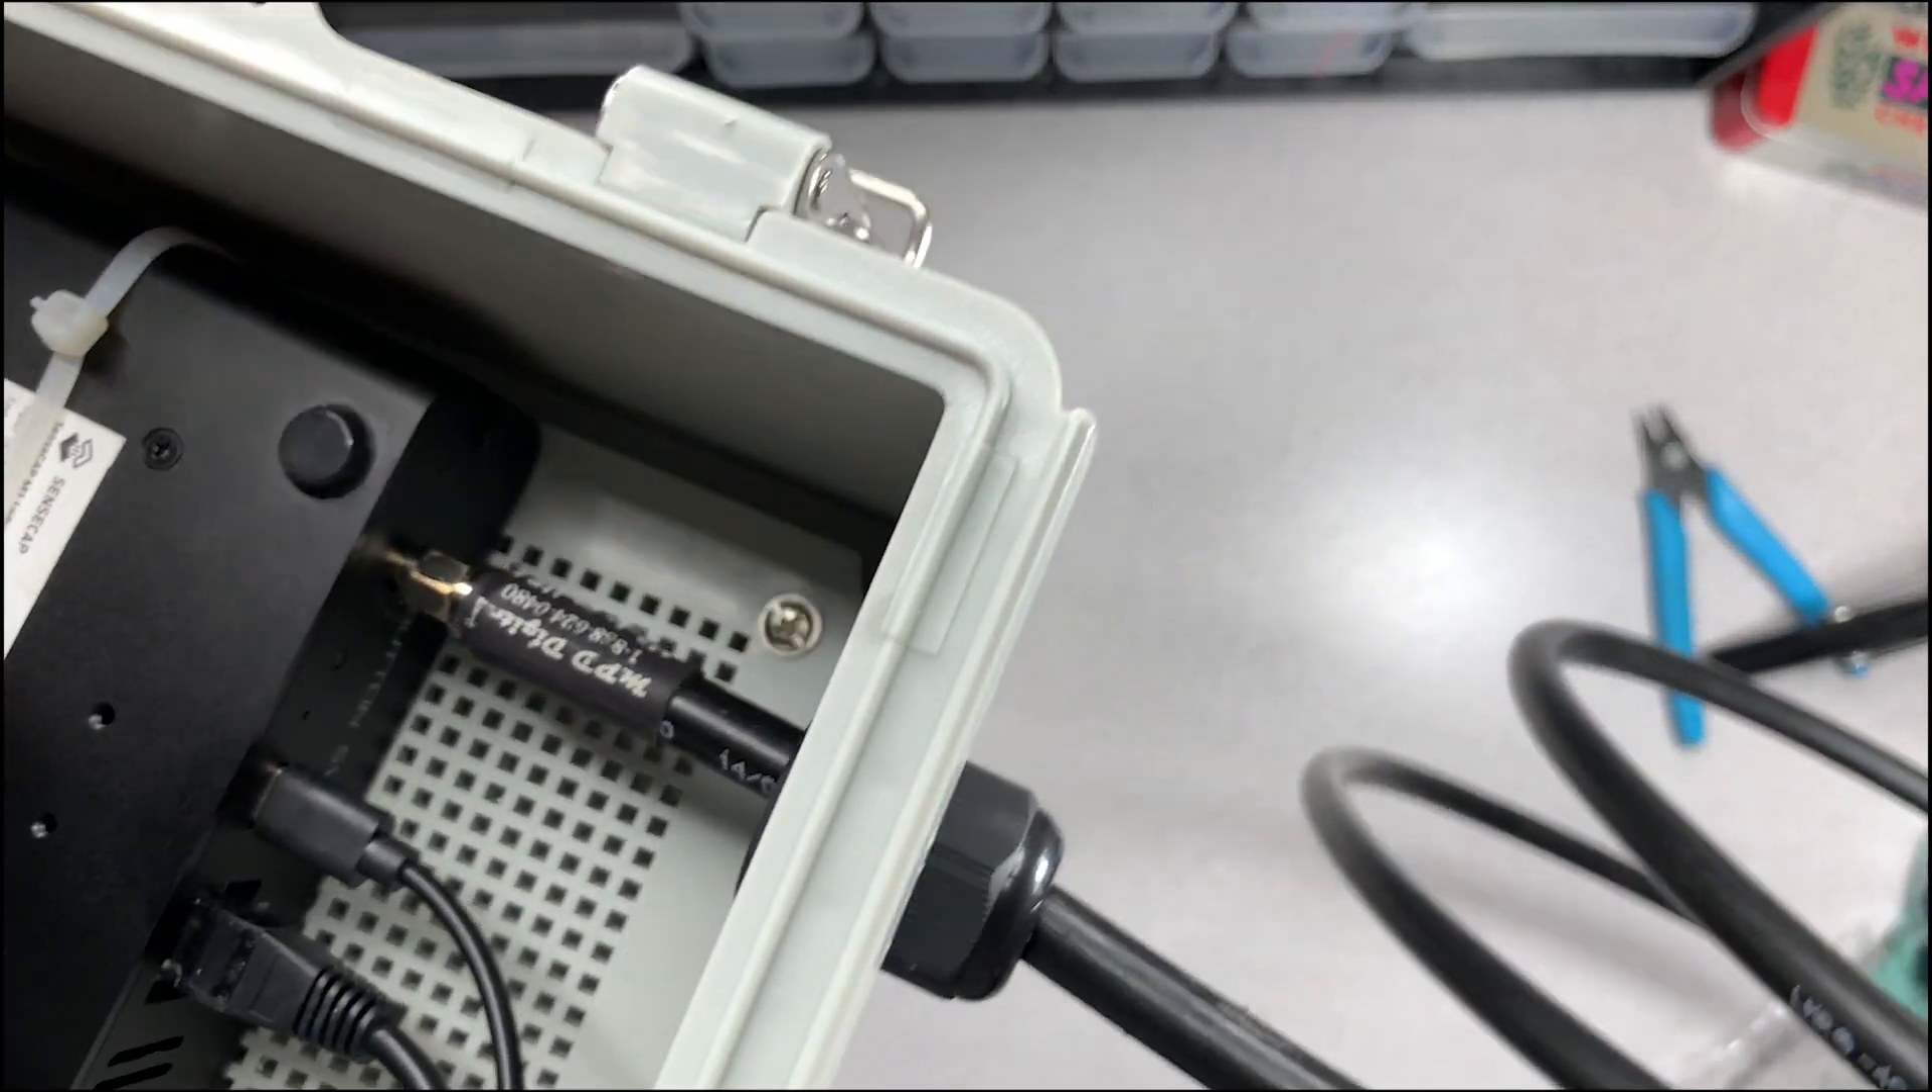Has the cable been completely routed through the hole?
Yes.